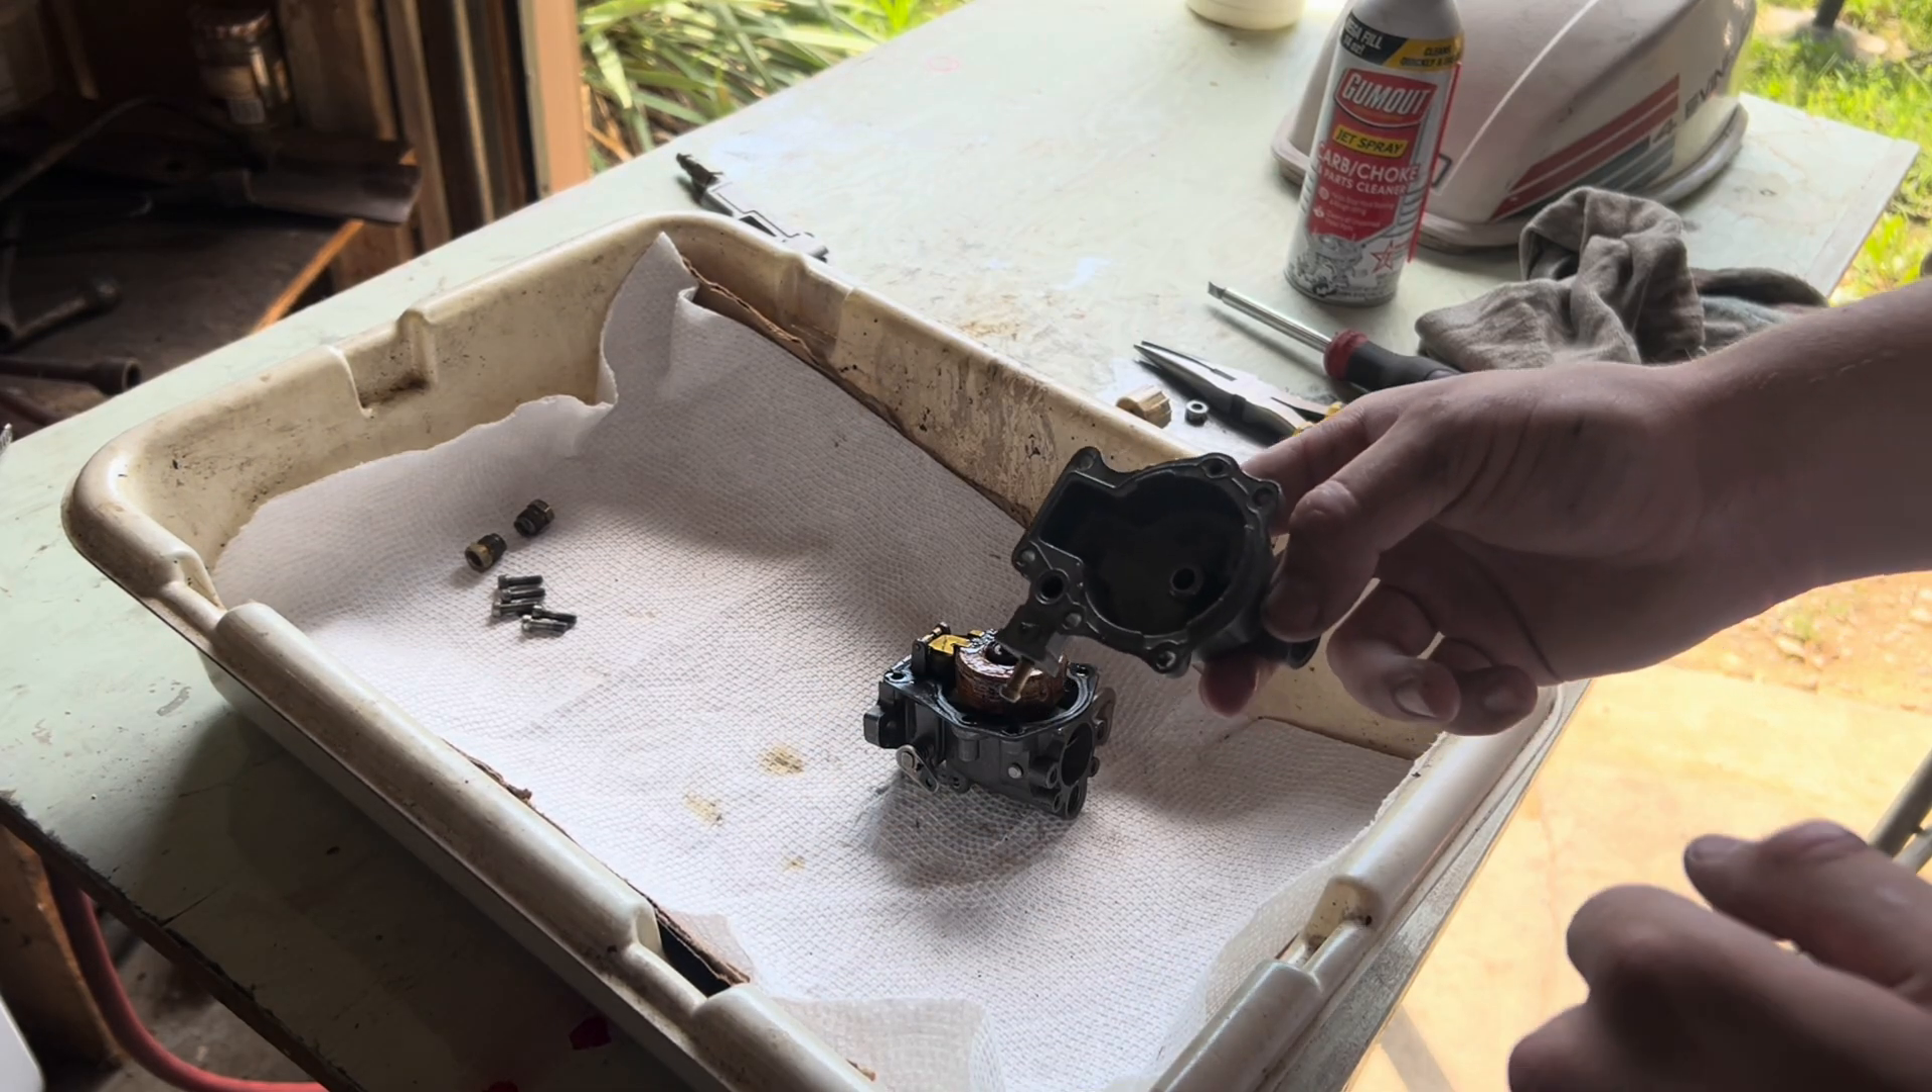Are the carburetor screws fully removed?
Yes.